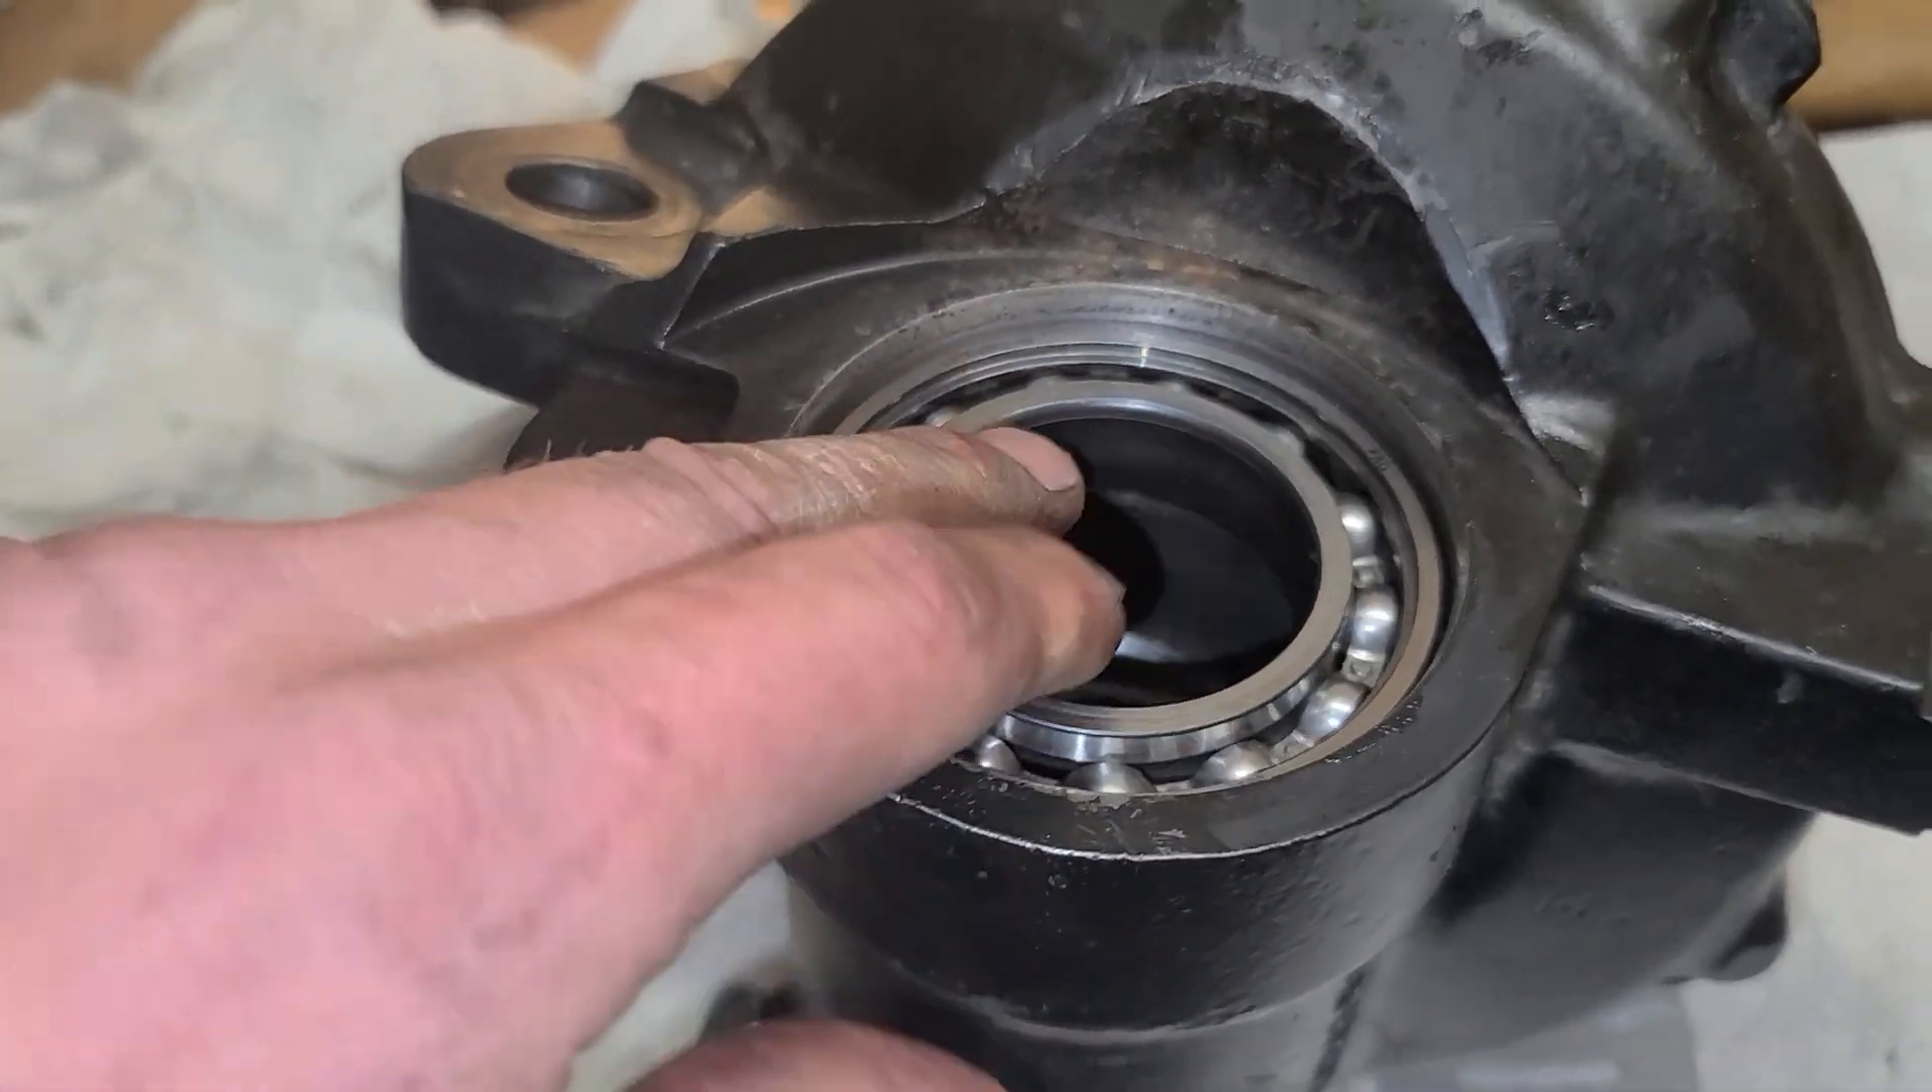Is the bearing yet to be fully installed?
No.